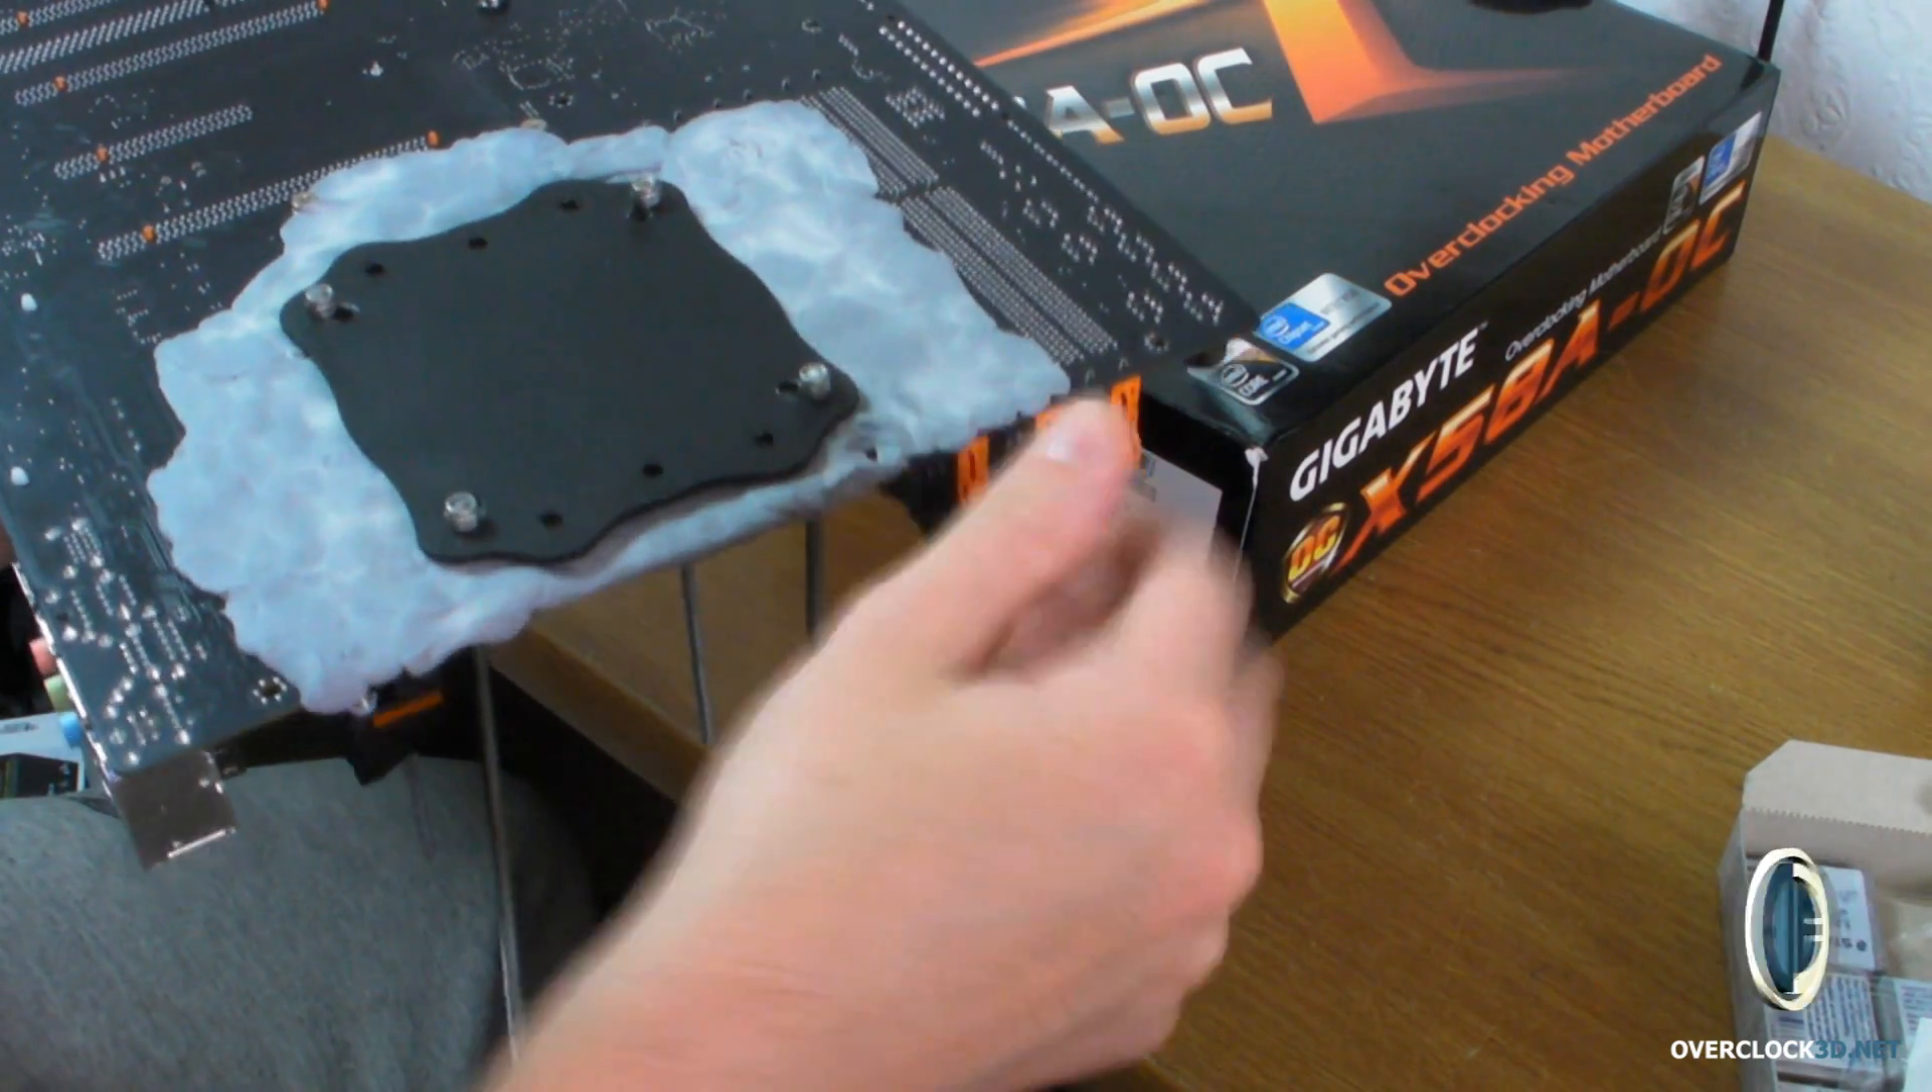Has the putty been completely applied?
Yes.